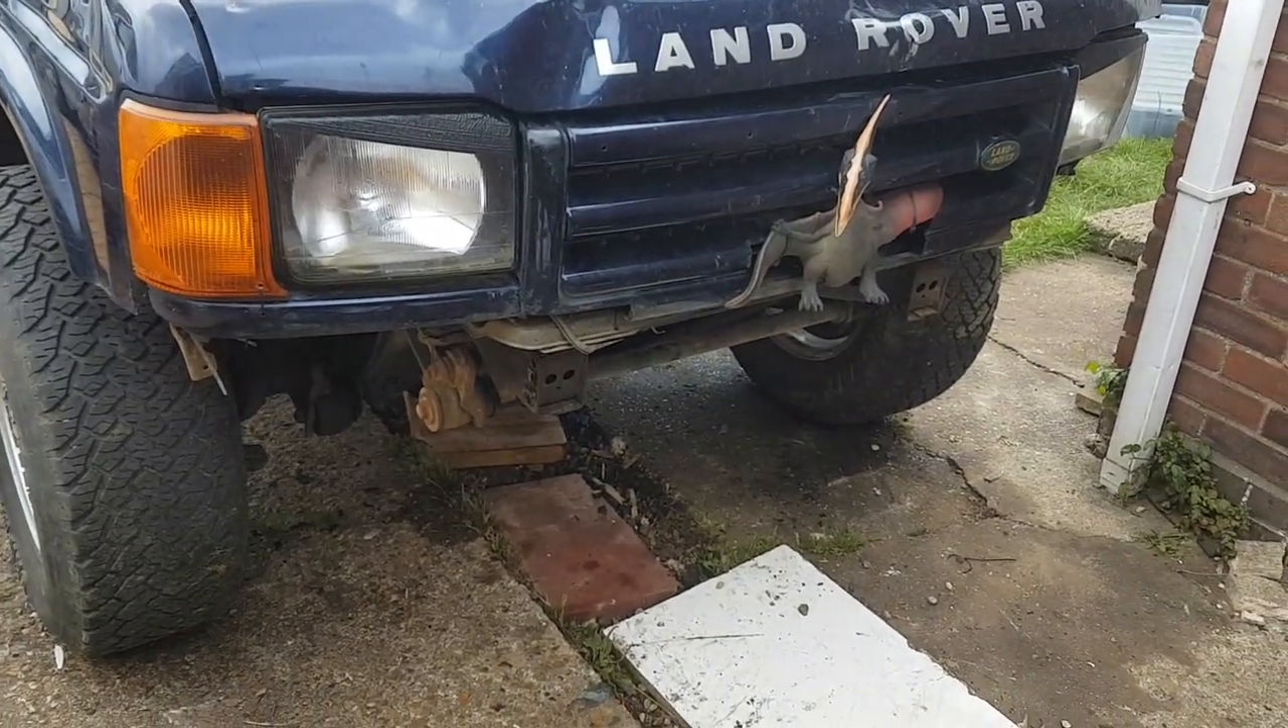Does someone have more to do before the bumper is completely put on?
Yes.